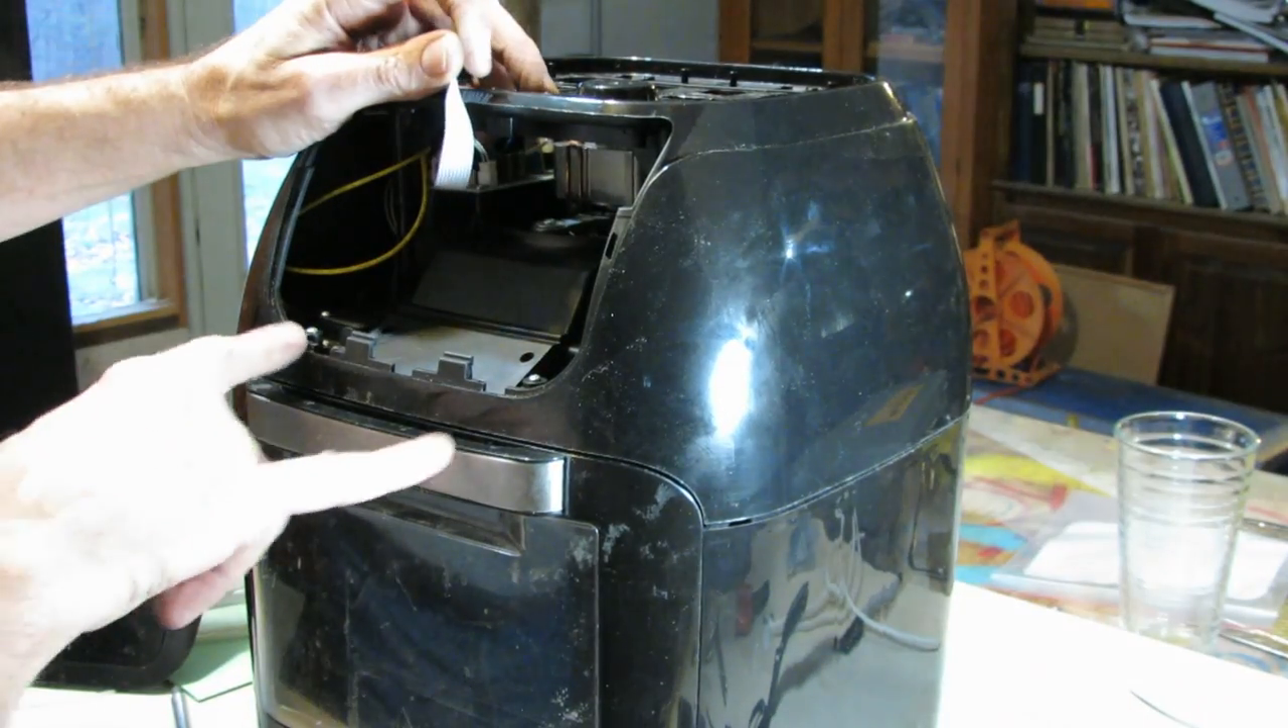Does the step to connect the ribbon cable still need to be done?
Yes.